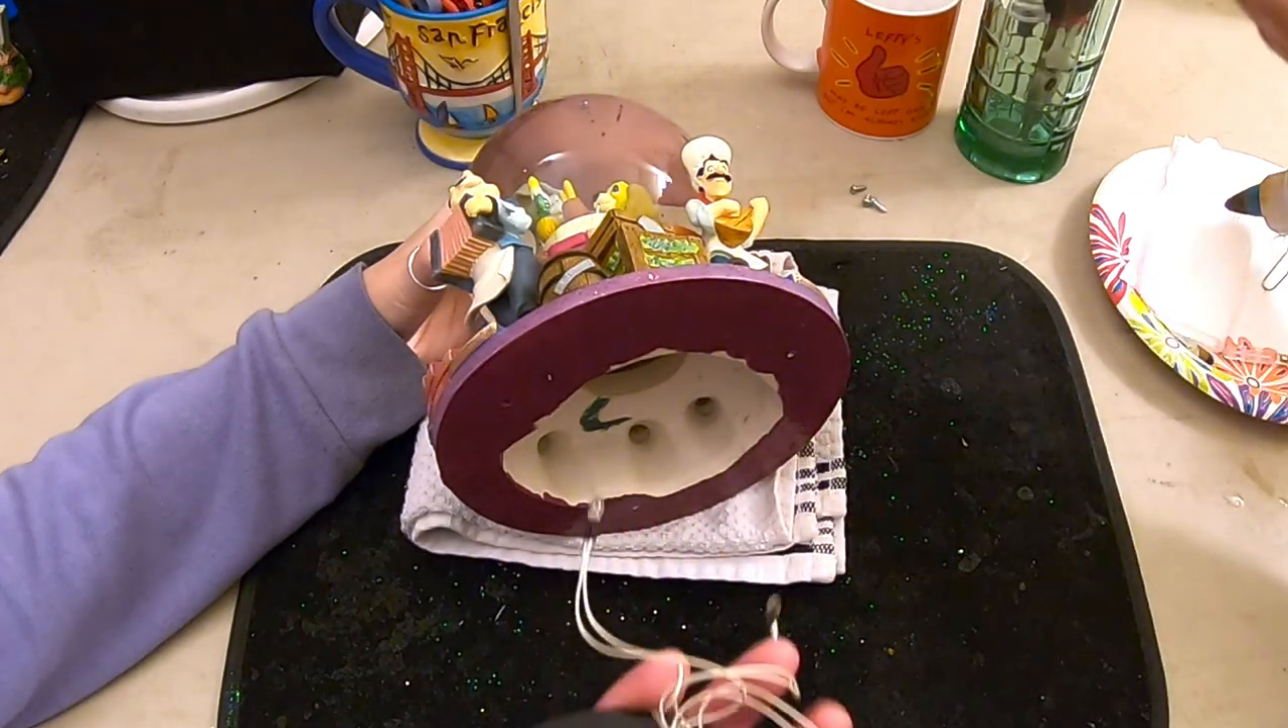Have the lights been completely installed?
No.